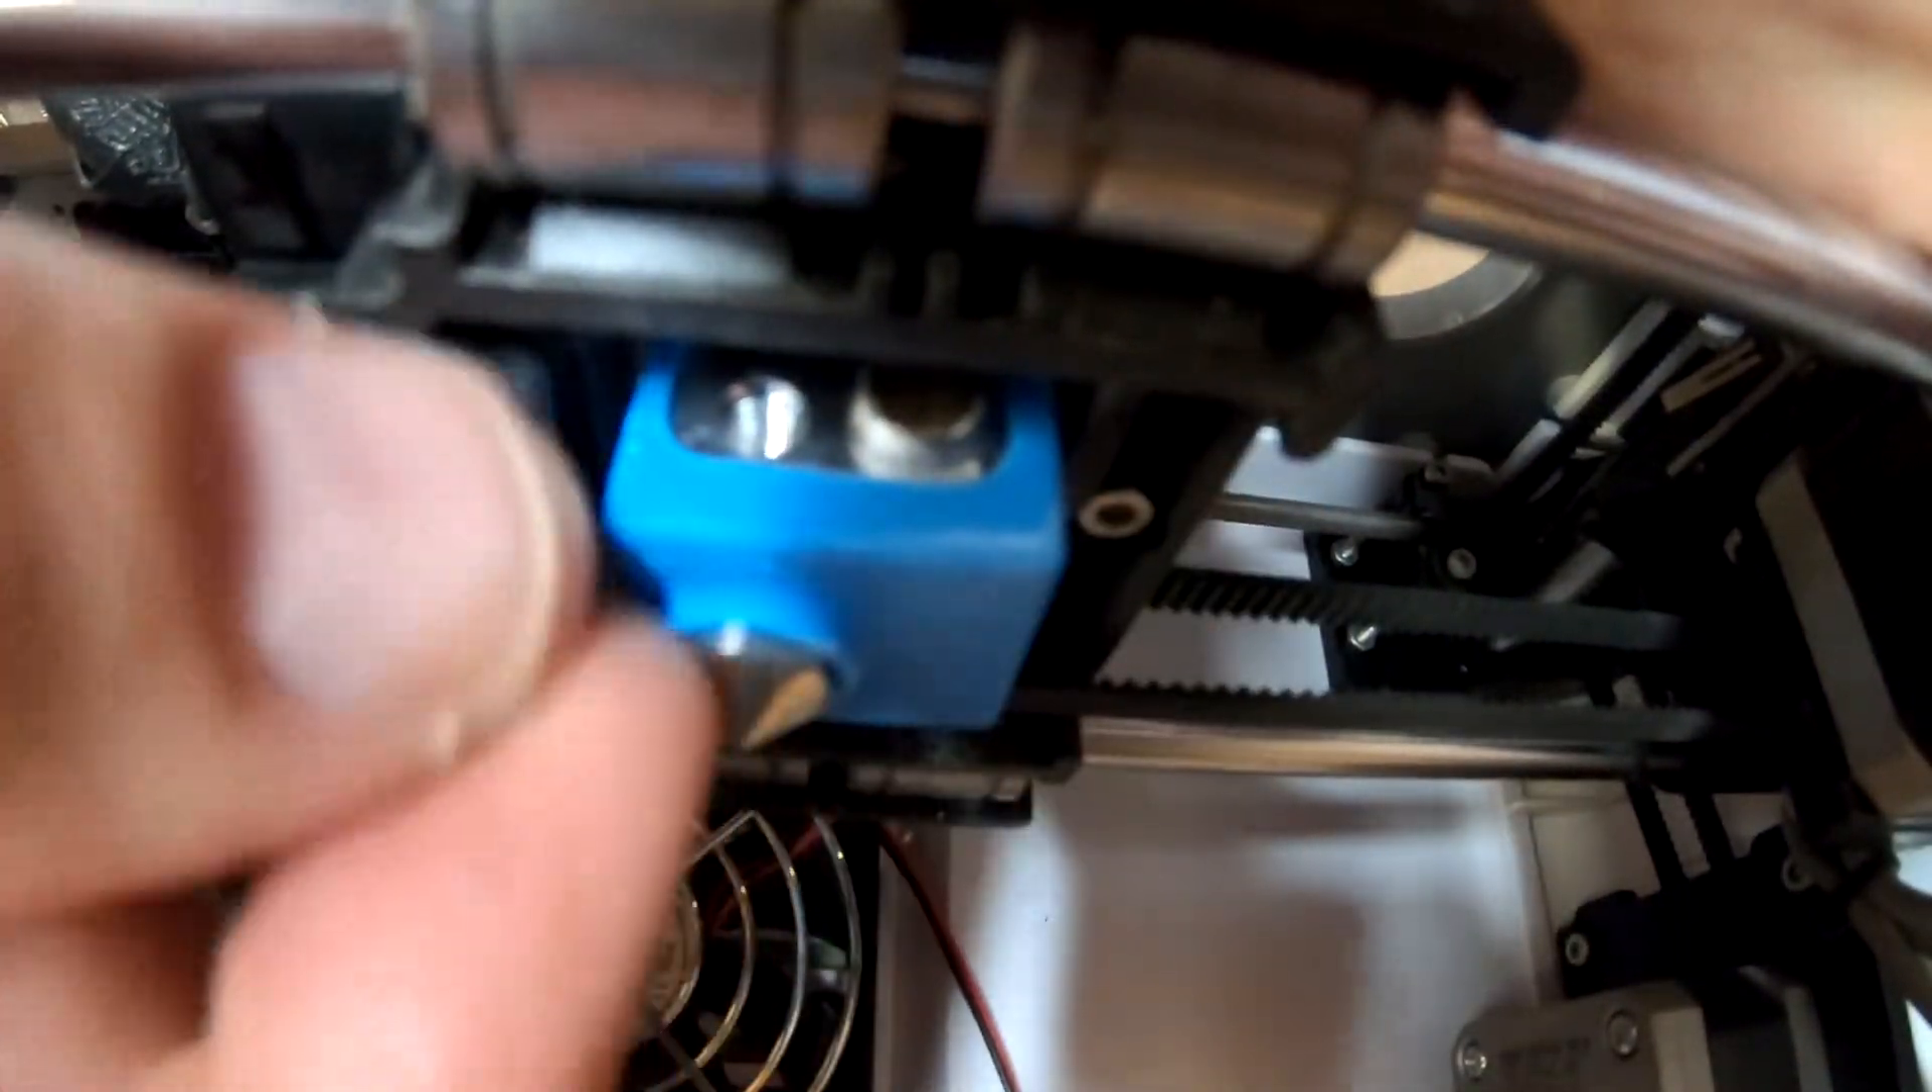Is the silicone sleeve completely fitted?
Yes.